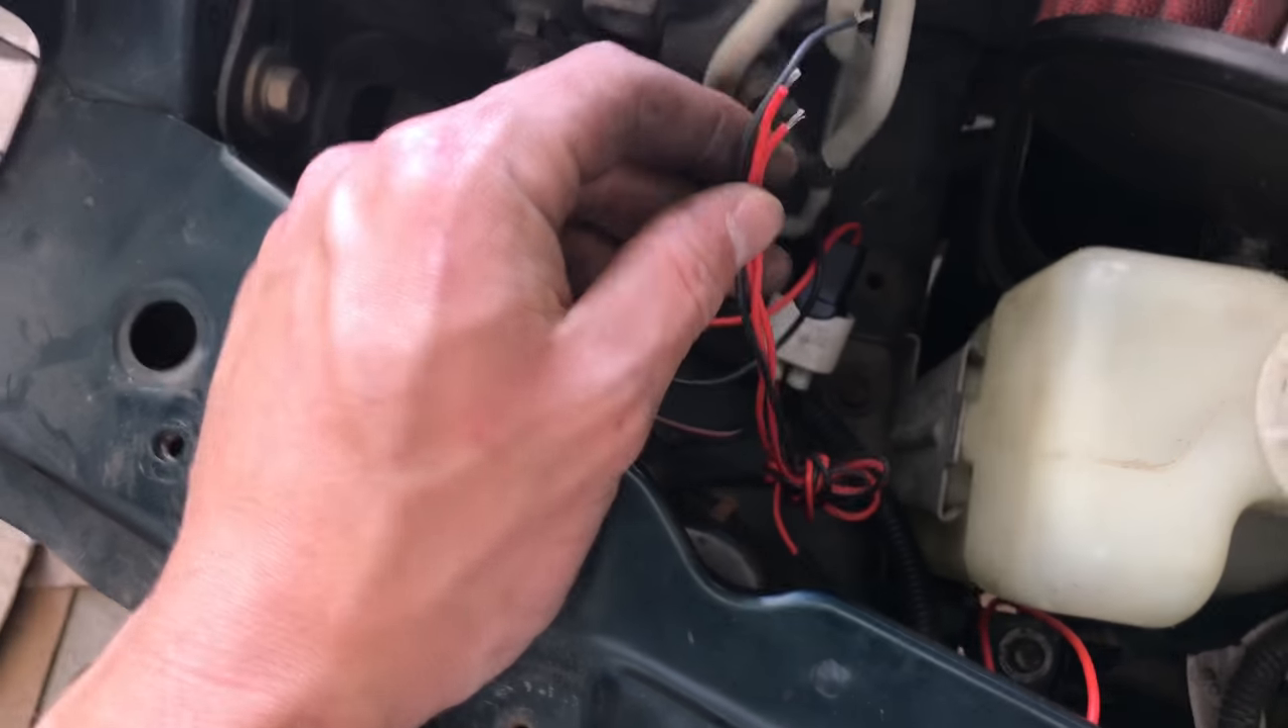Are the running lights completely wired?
No.